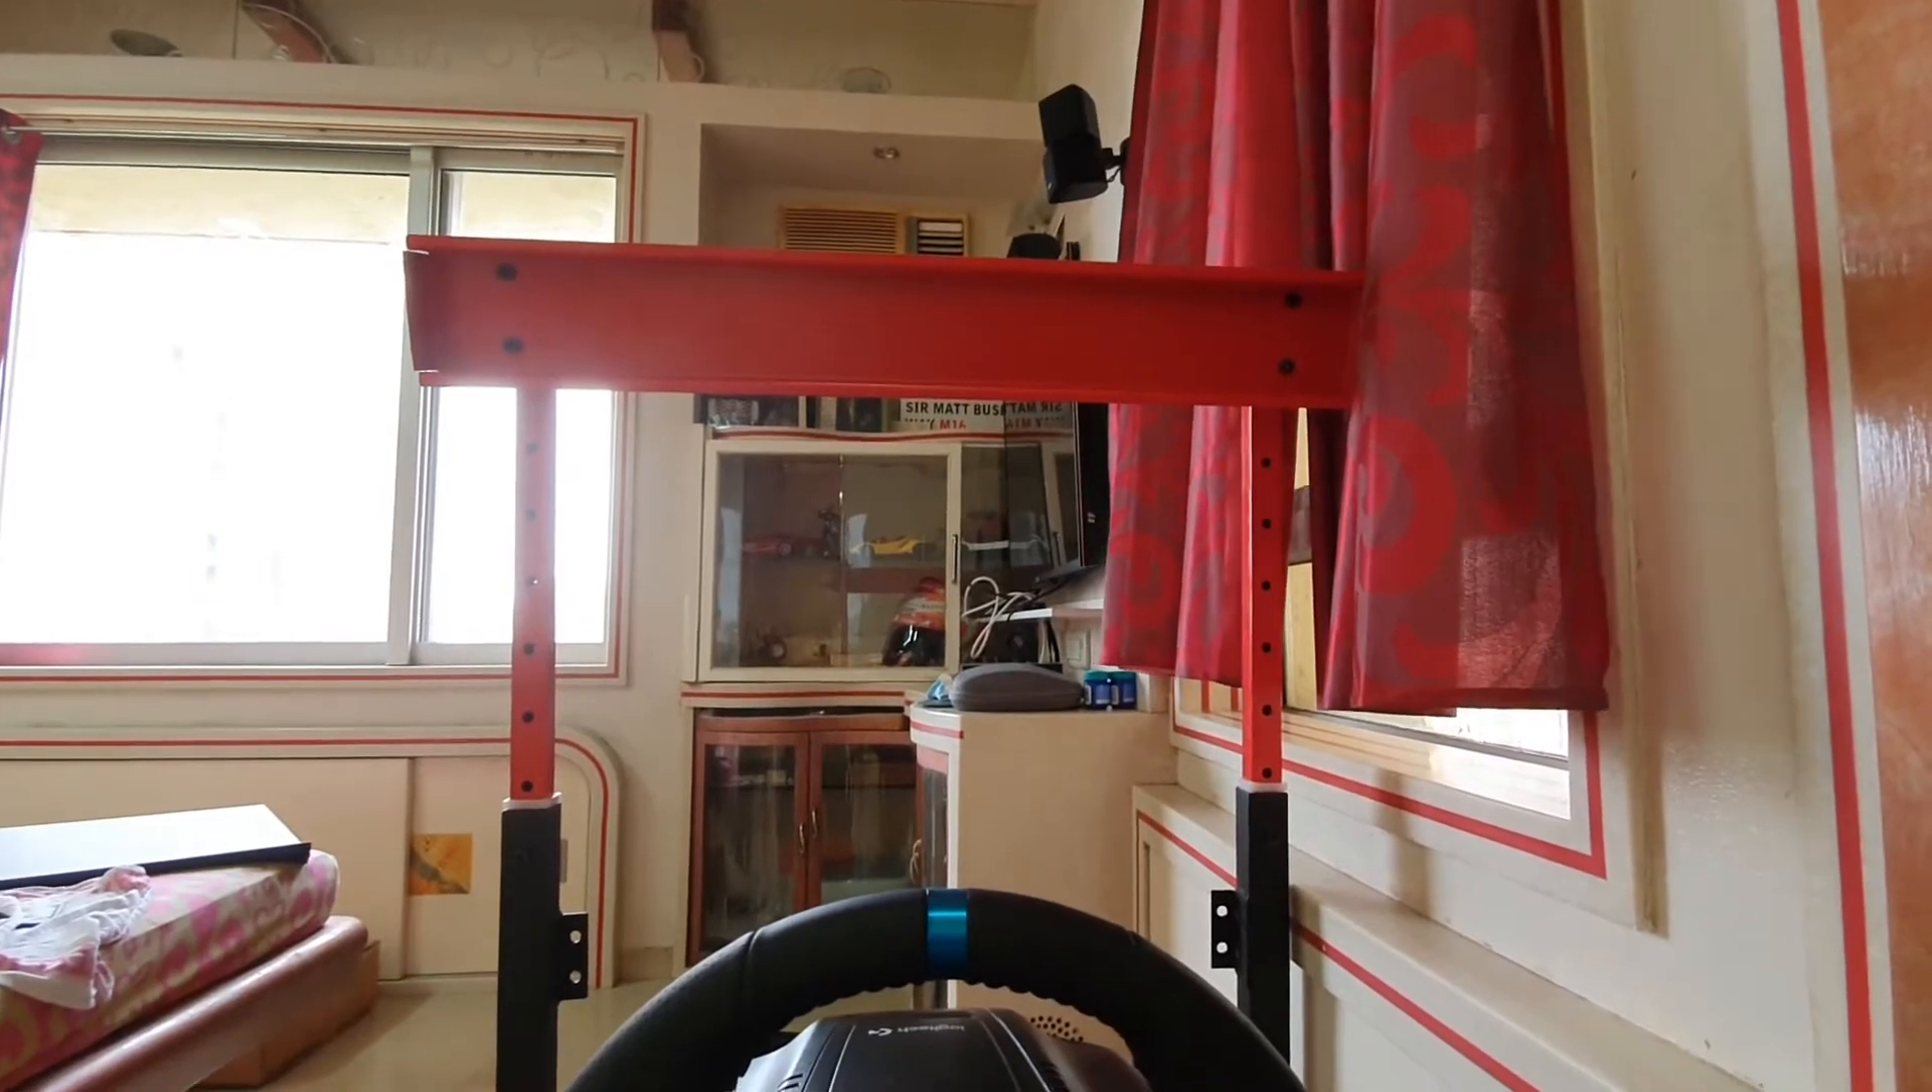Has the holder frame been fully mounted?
Yes.